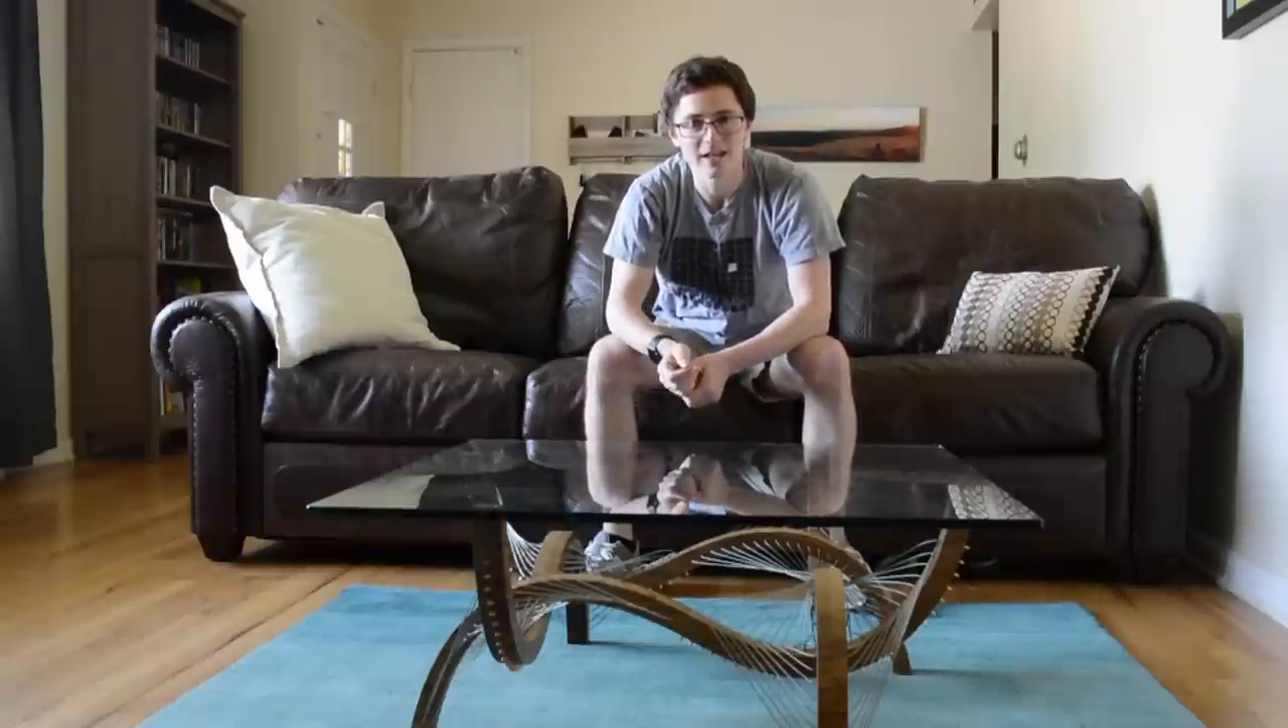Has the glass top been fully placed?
Yes.